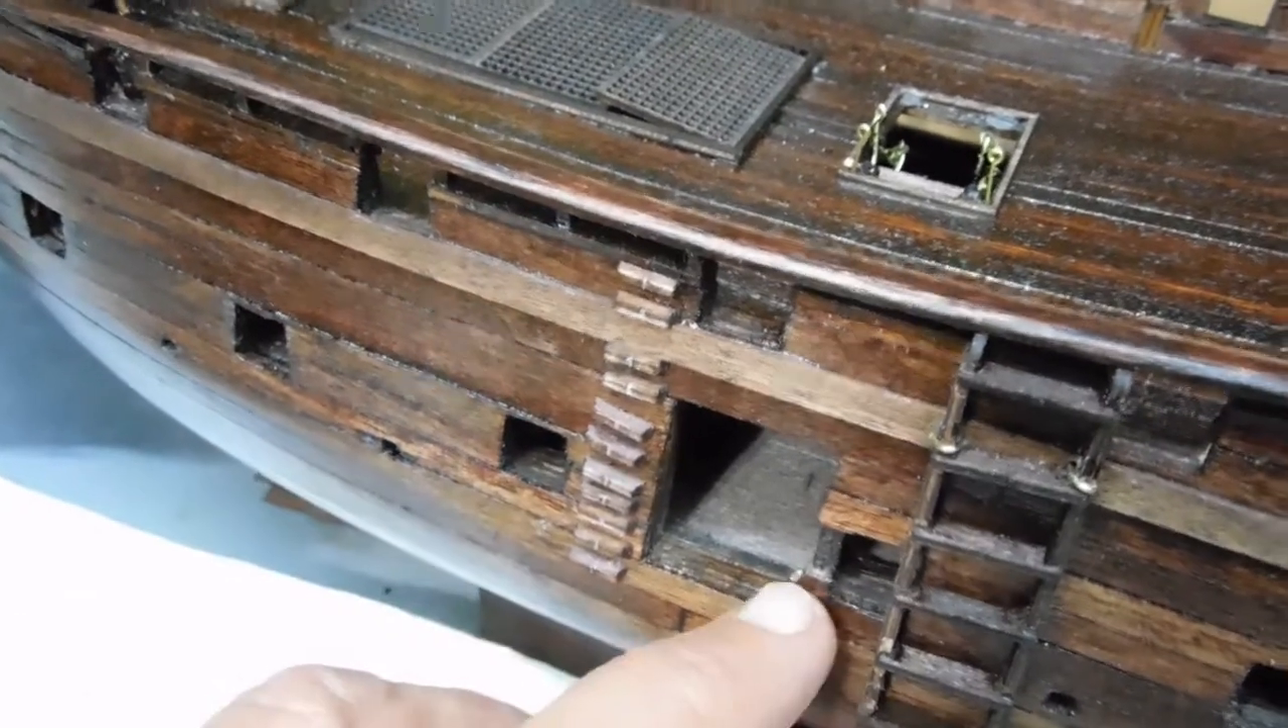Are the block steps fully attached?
Yes.